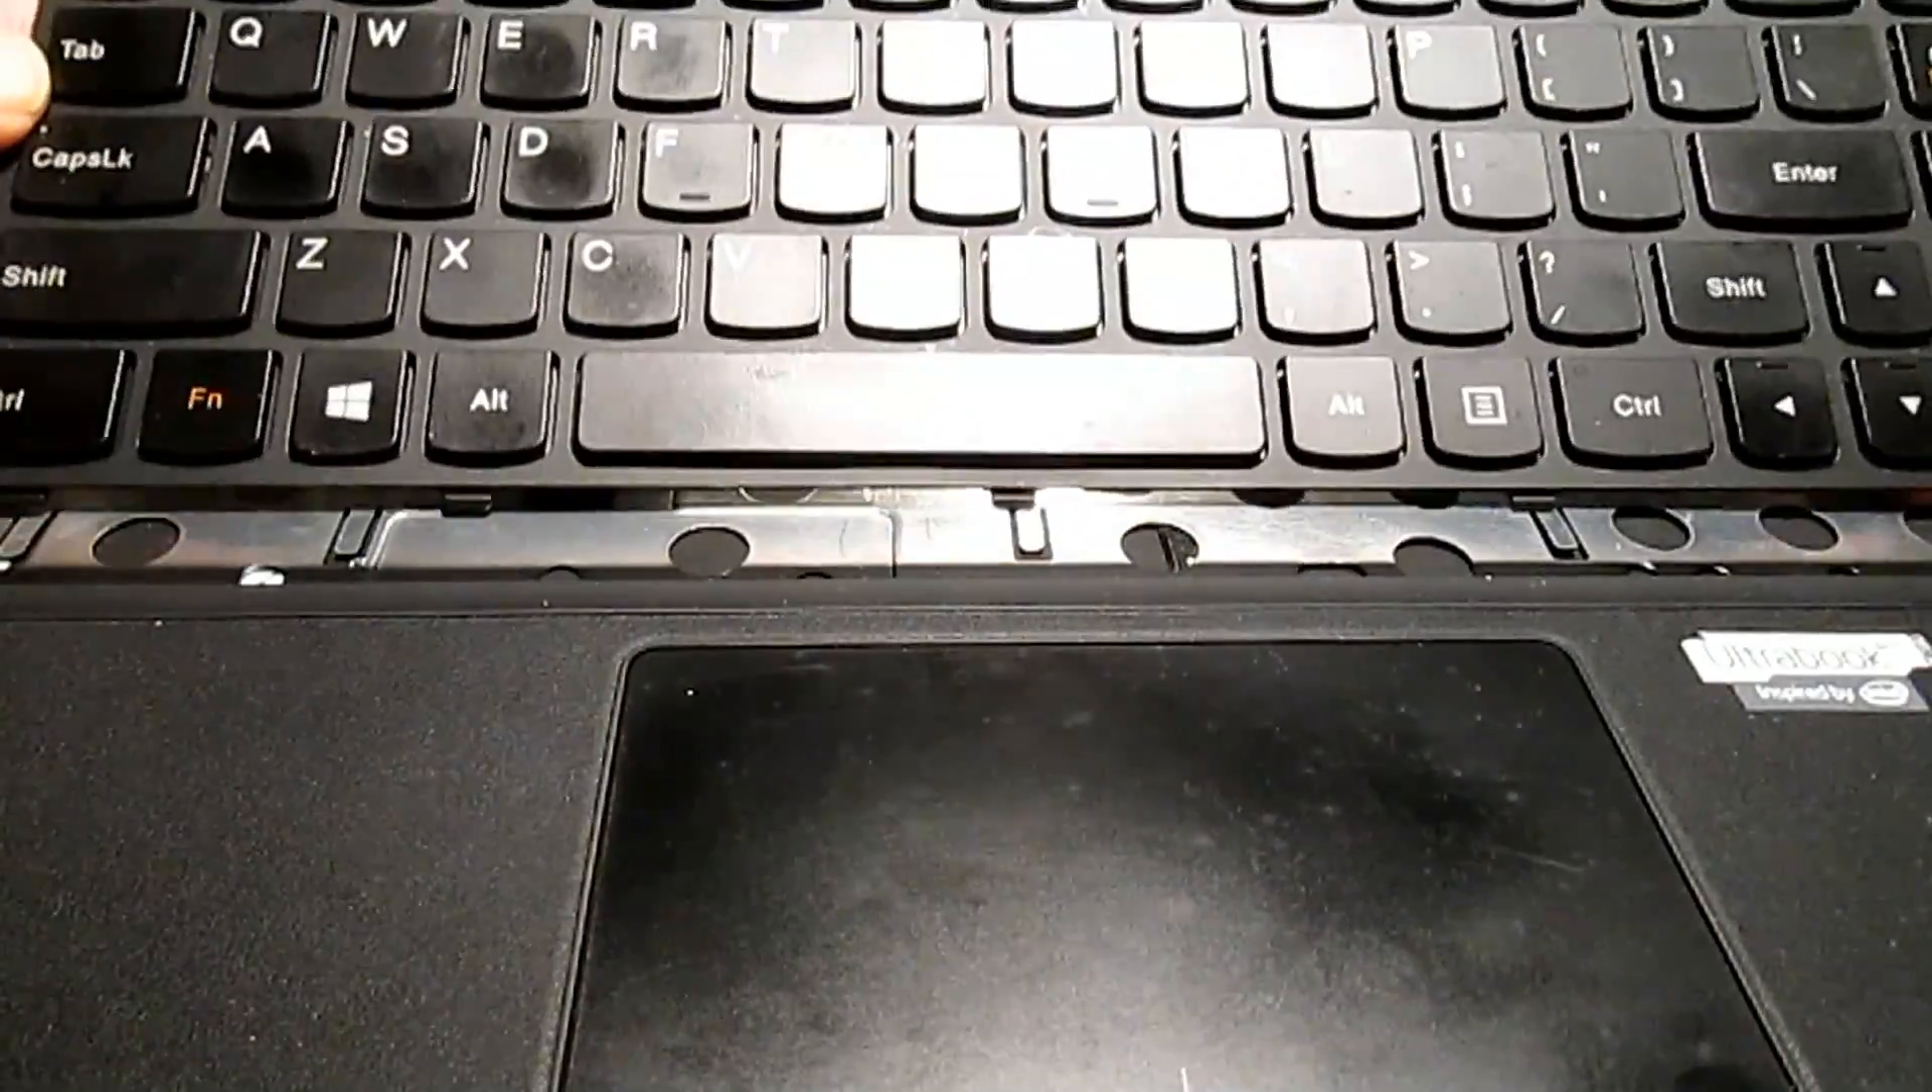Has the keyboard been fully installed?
No.